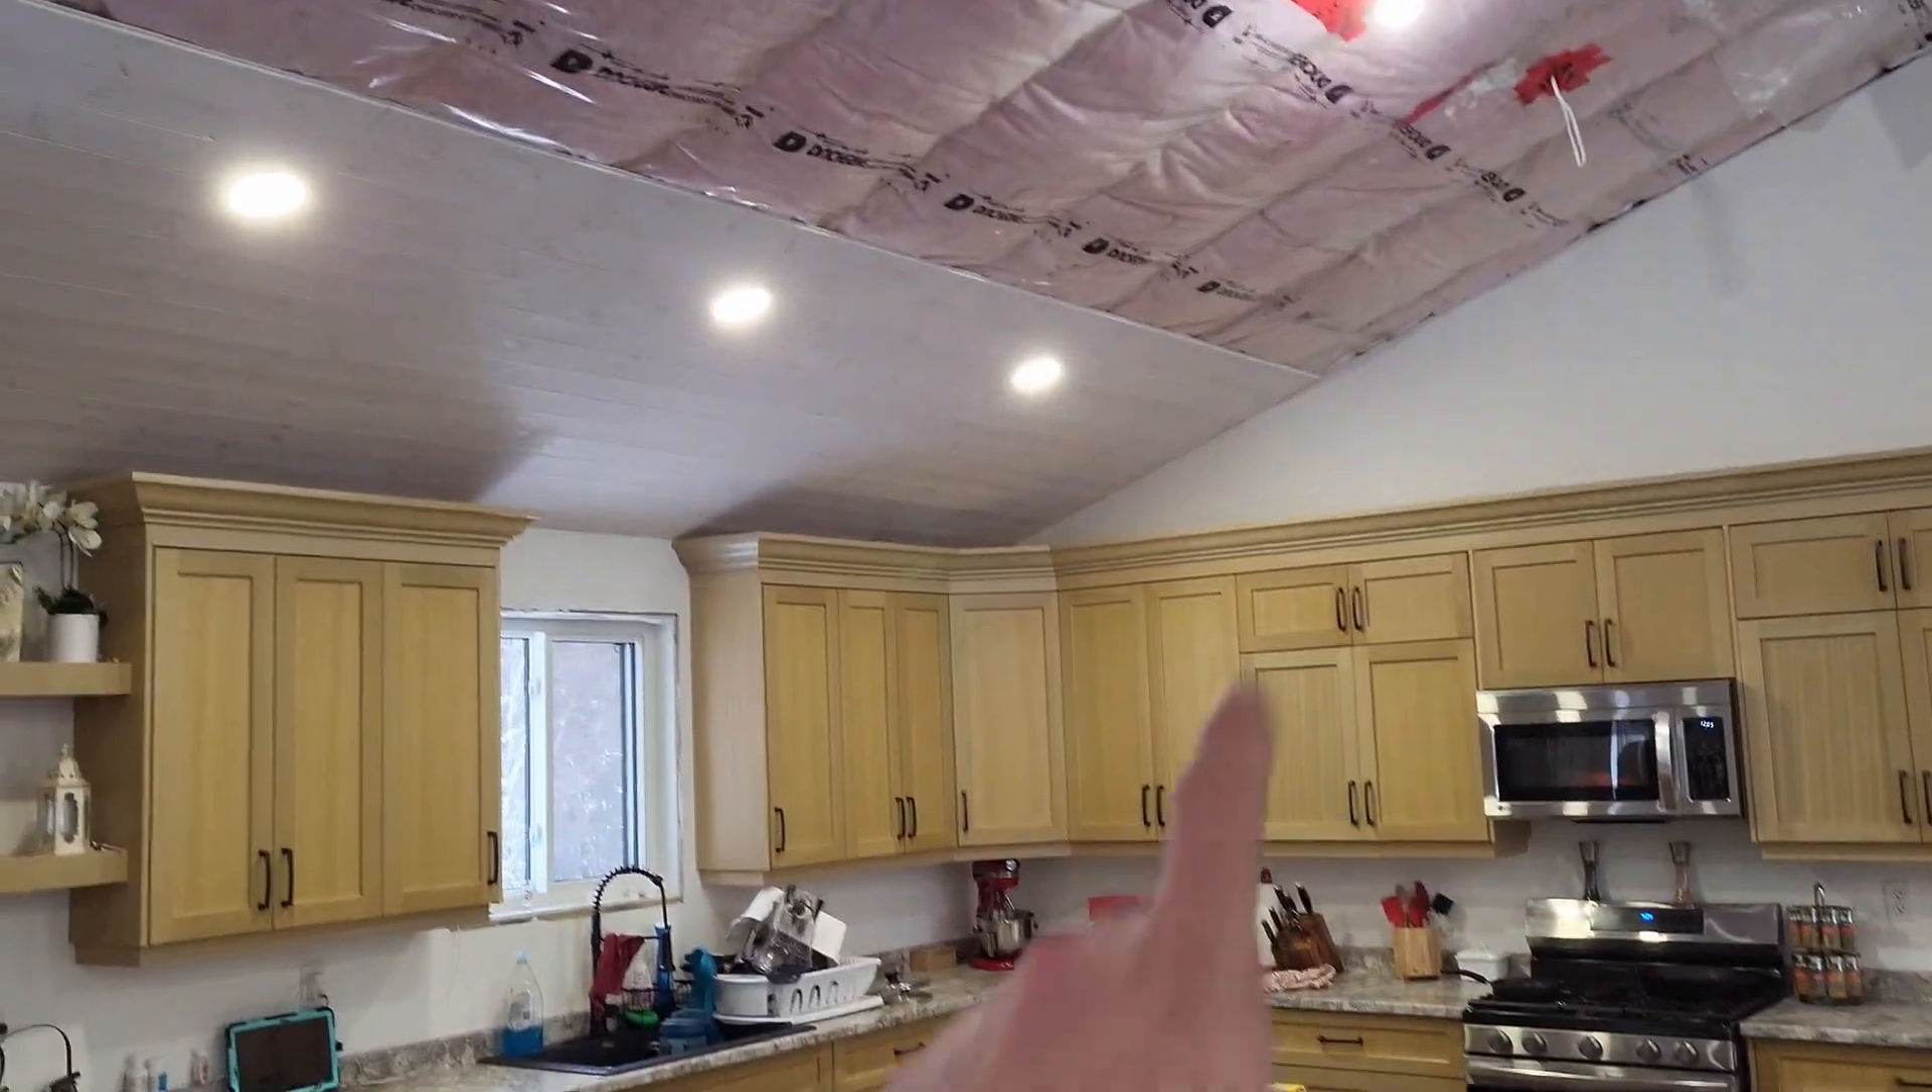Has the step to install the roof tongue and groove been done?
No.